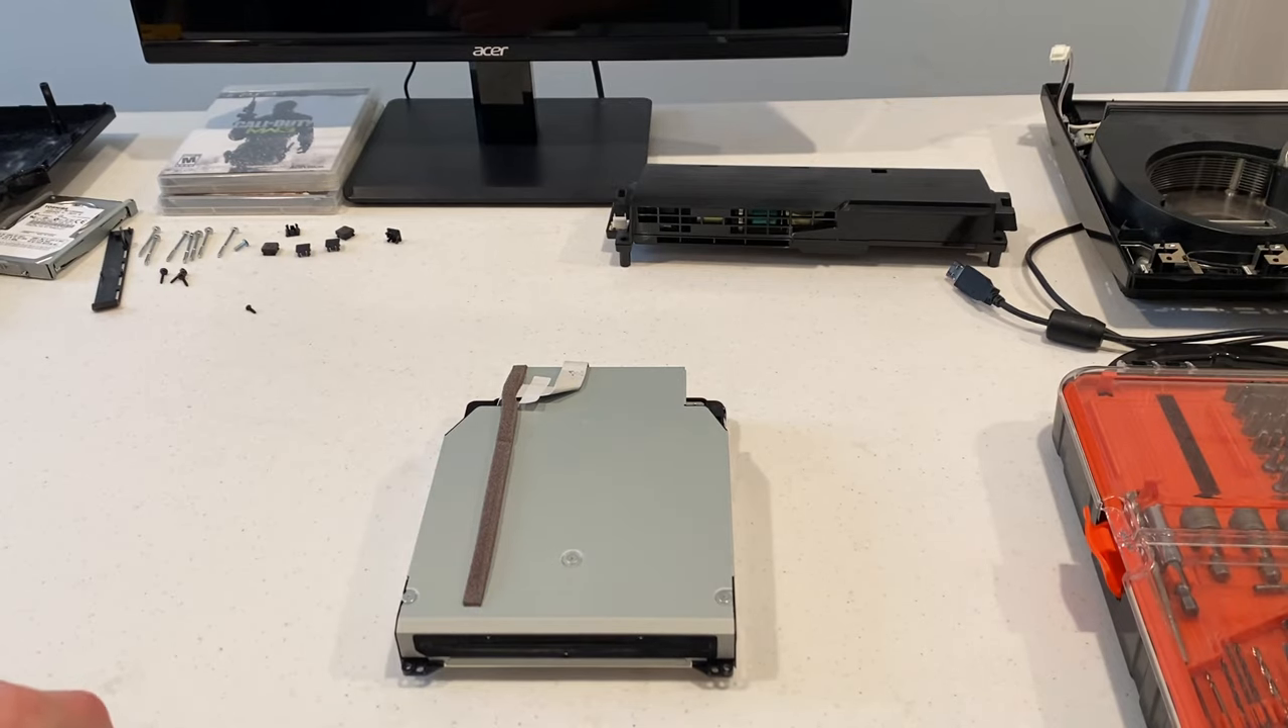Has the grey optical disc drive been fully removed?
Yes.